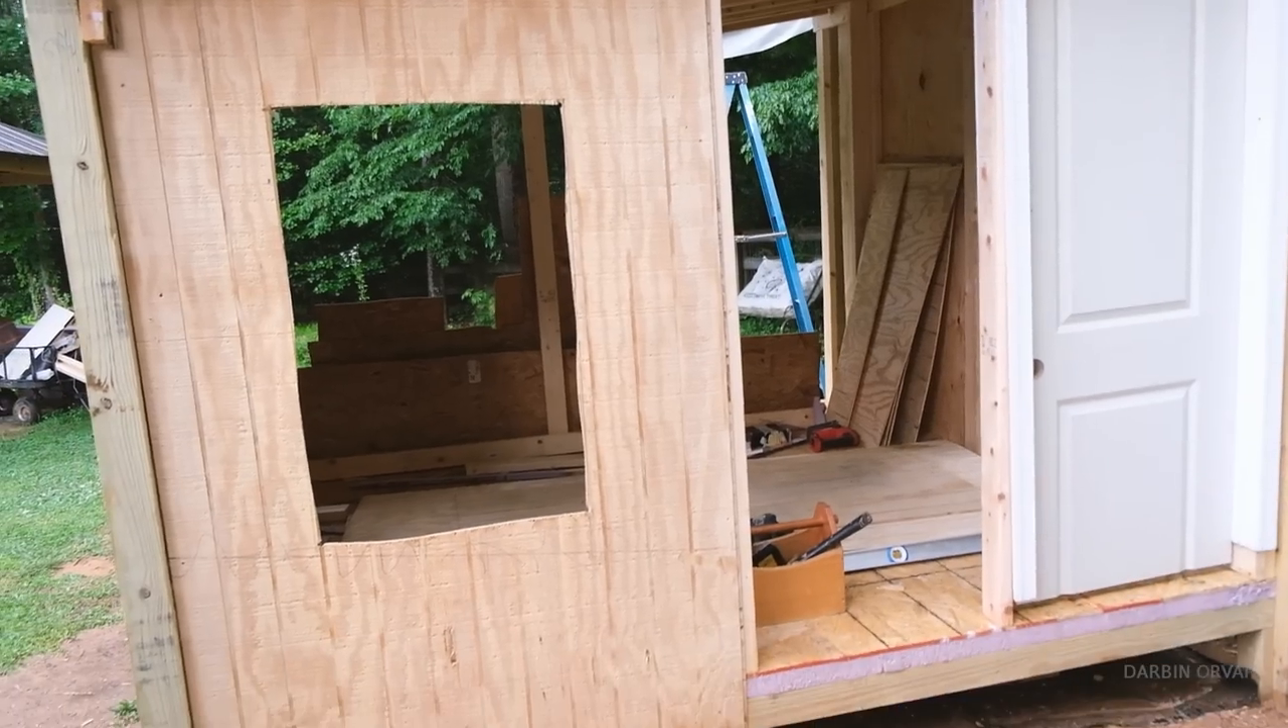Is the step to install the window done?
No.